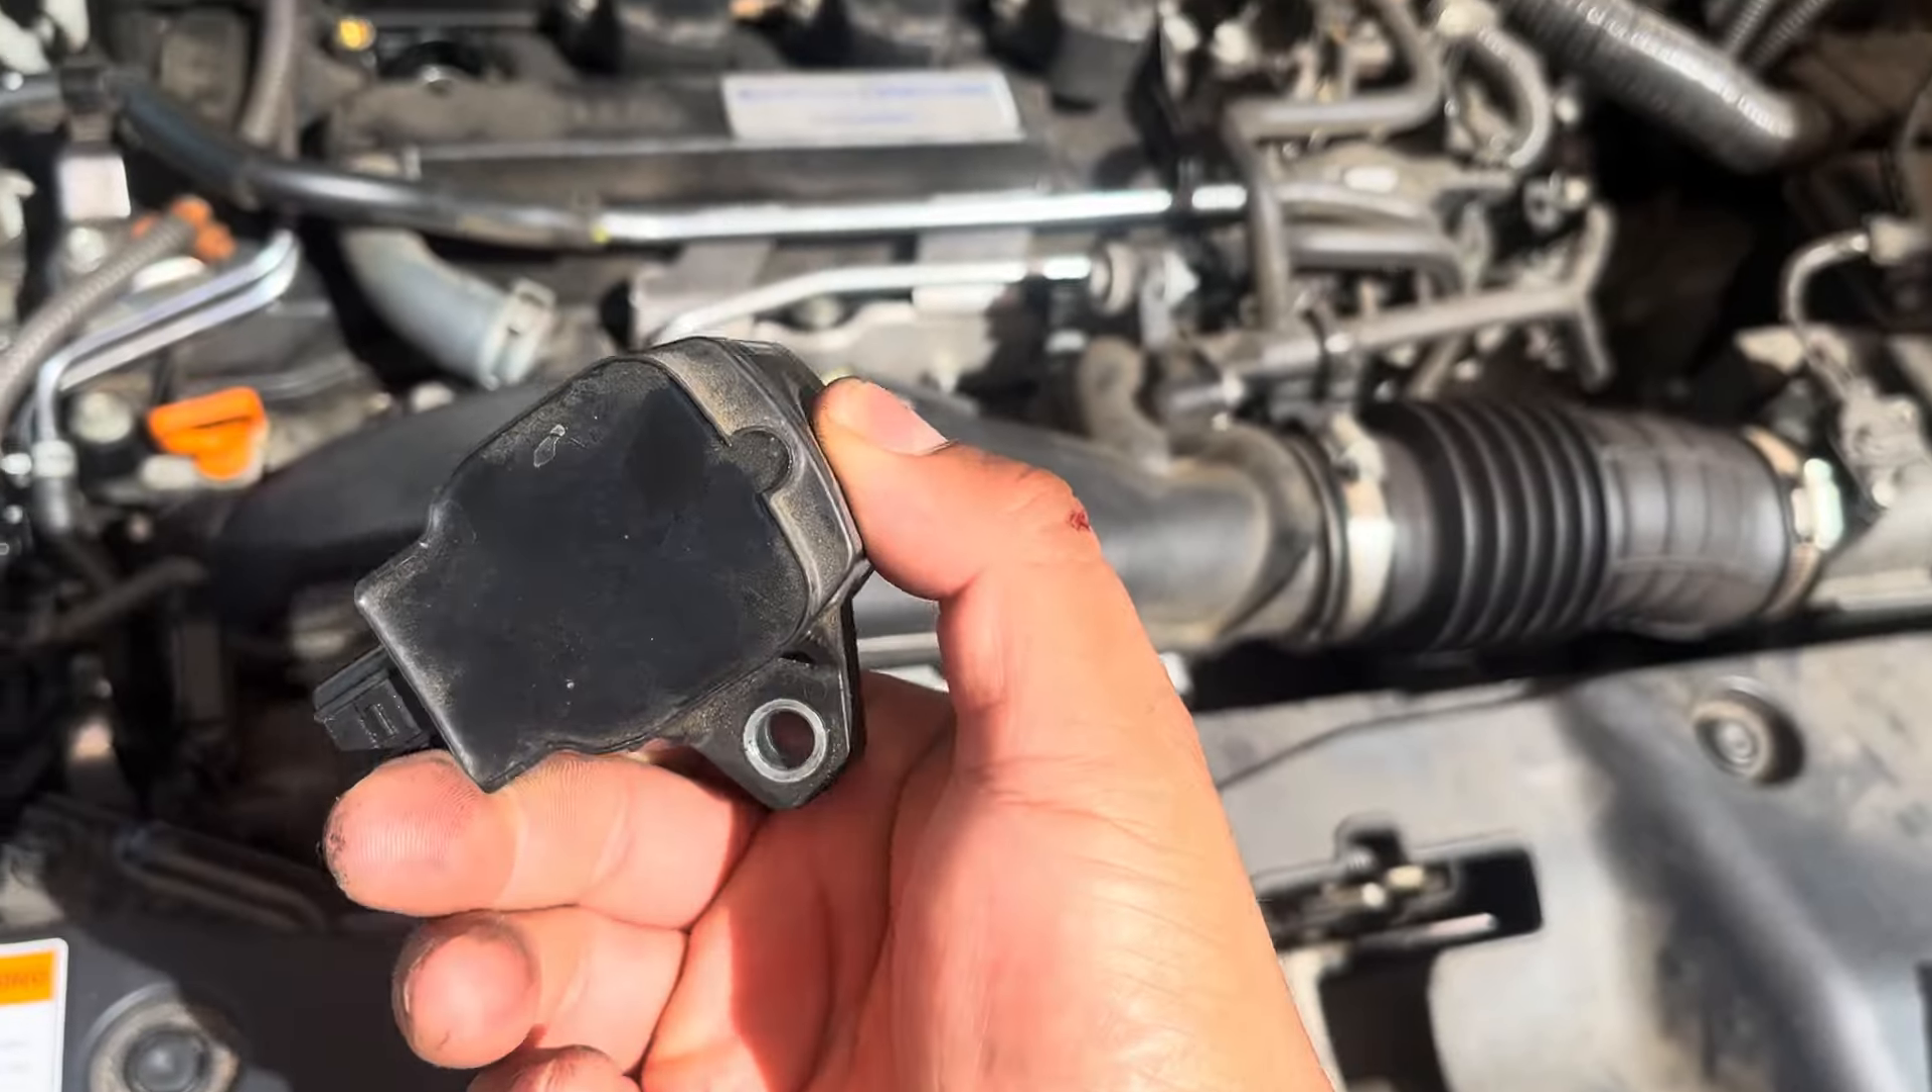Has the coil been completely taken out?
Yes.